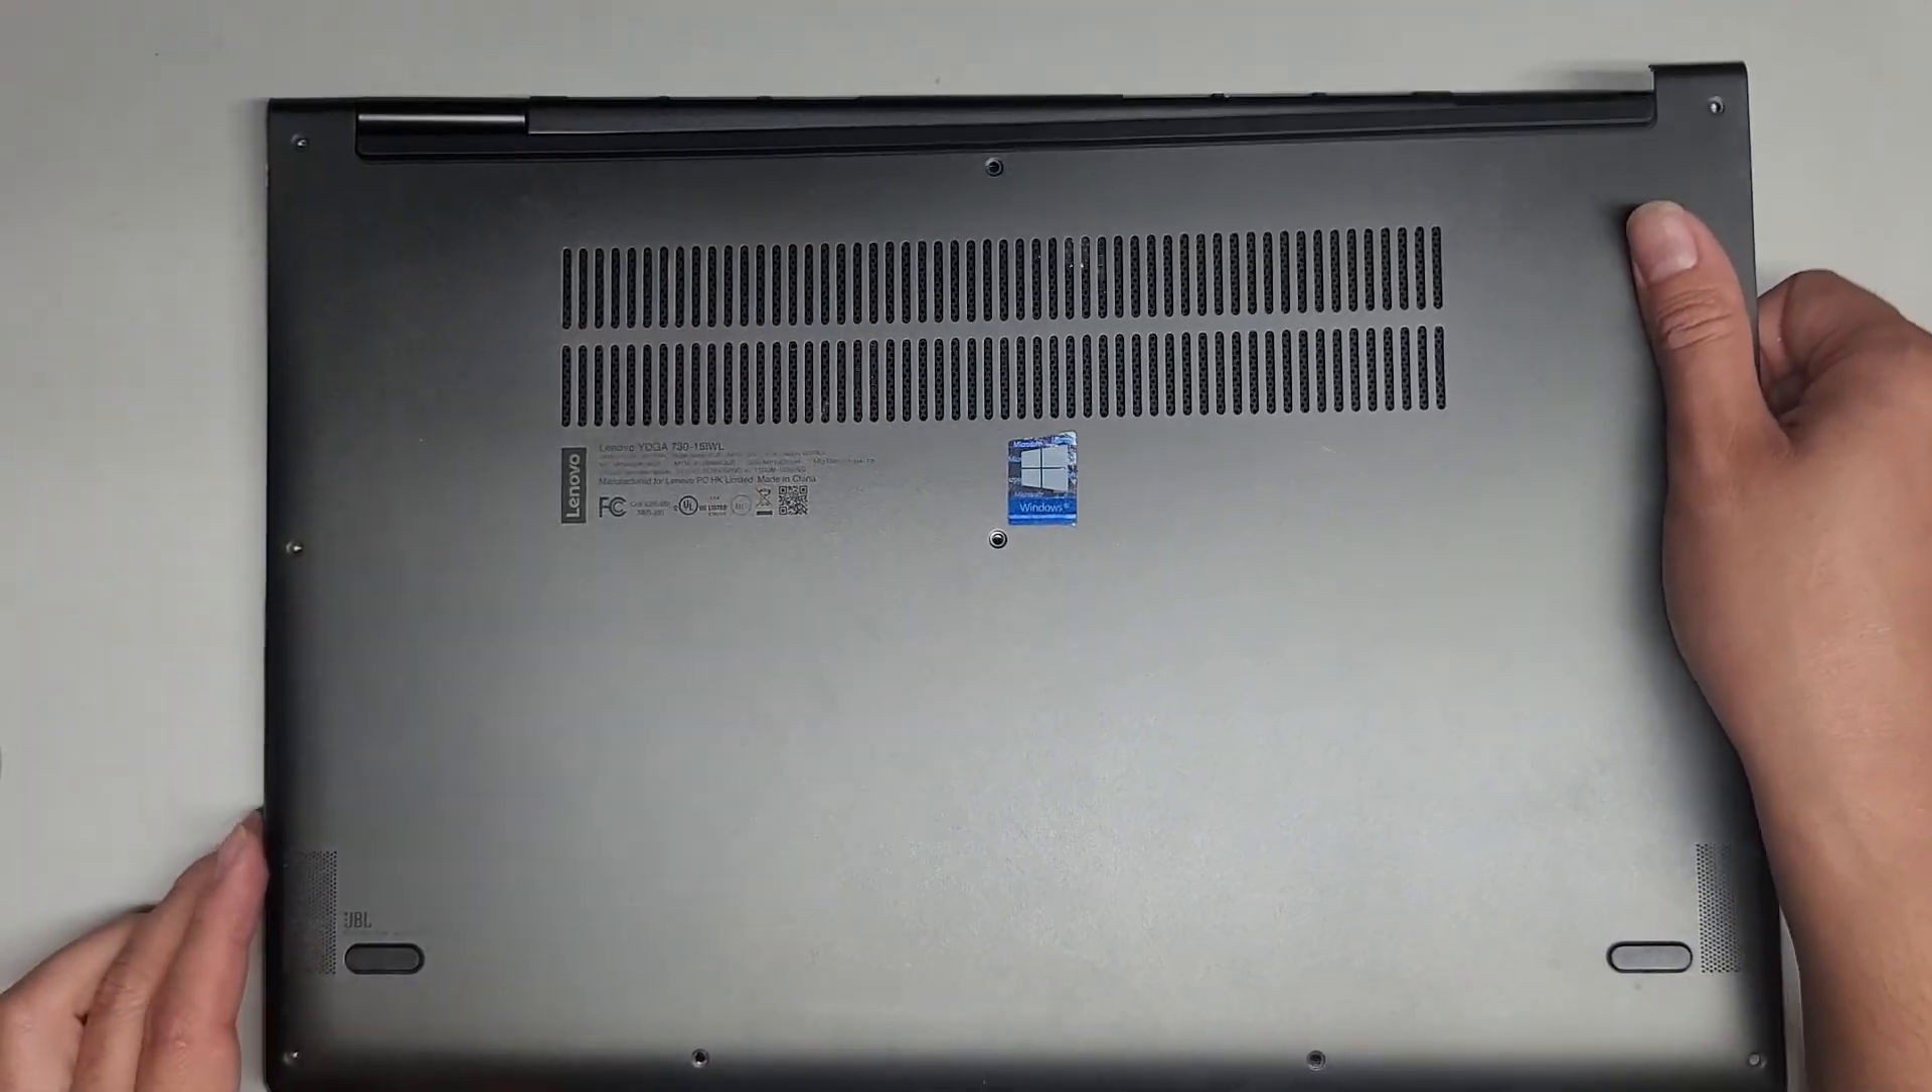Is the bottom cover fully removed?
No.